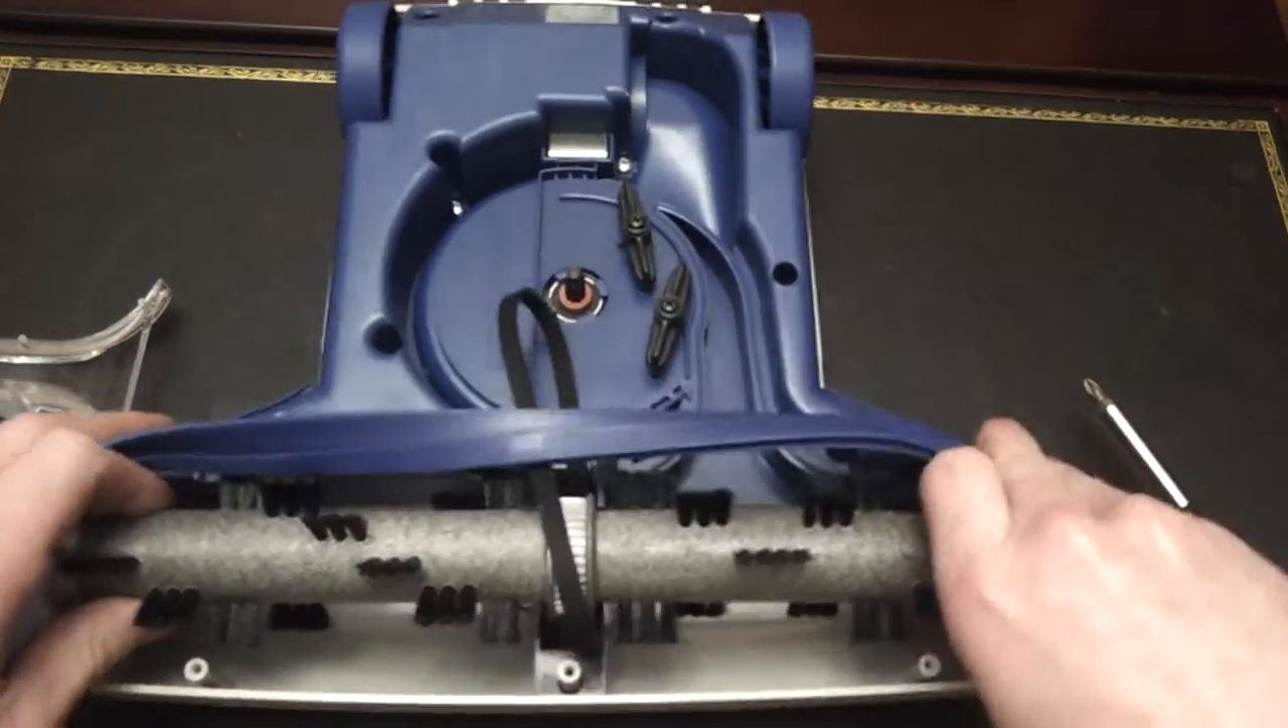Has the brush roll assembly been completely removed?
No.